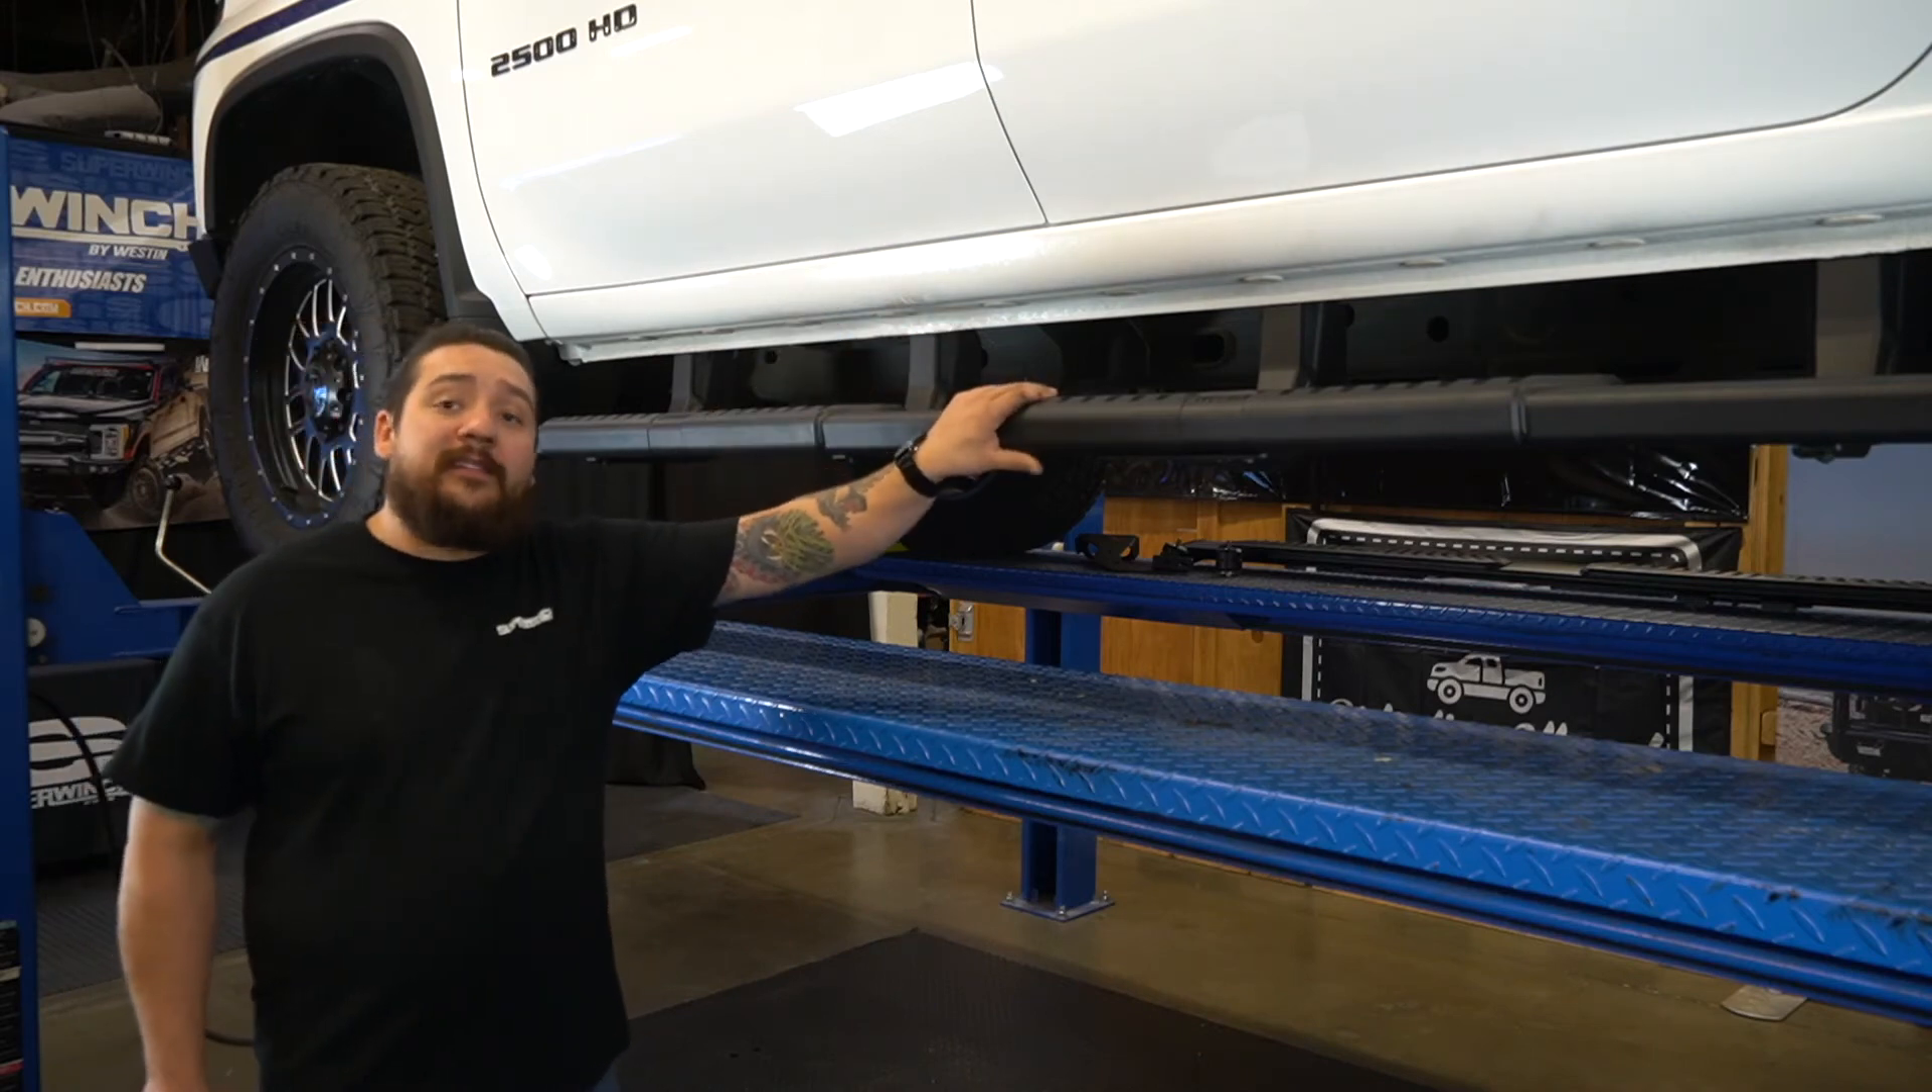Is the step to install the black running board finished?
Yes.